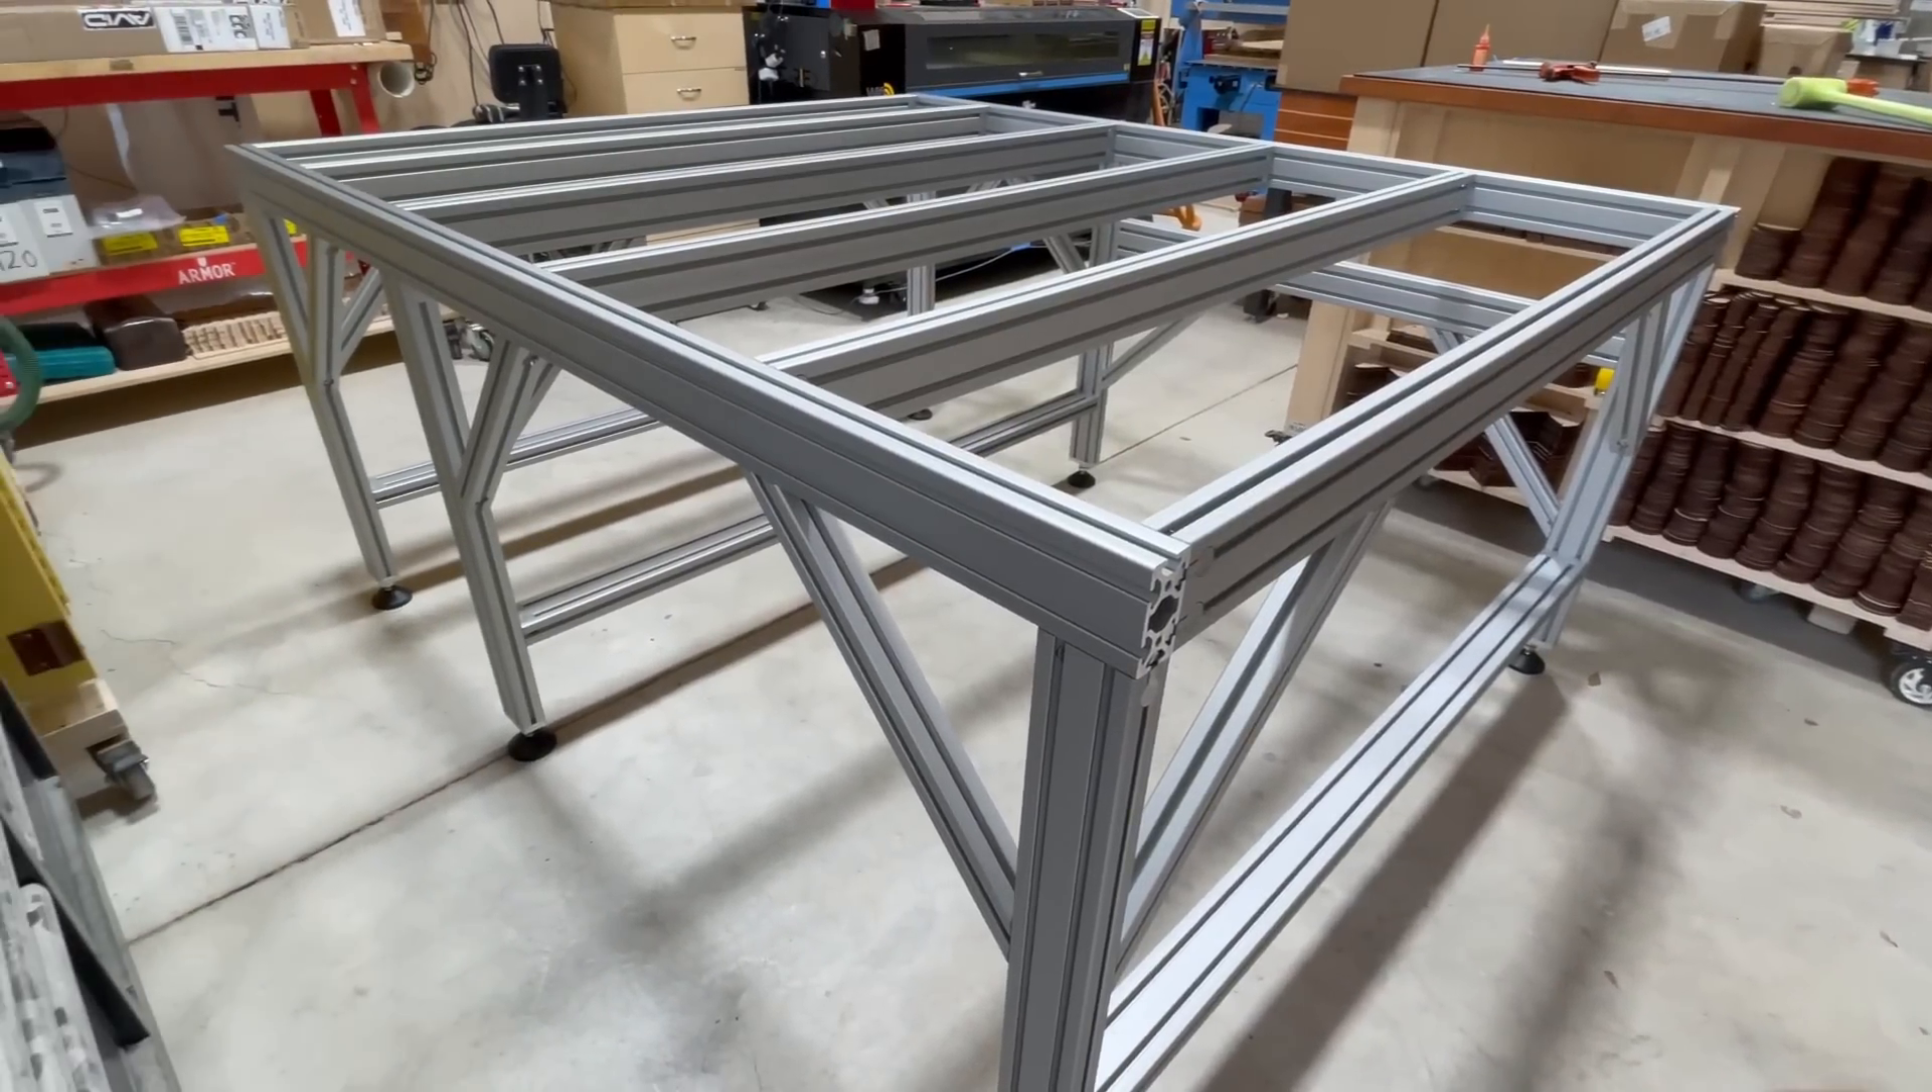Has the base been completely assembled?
Yes.